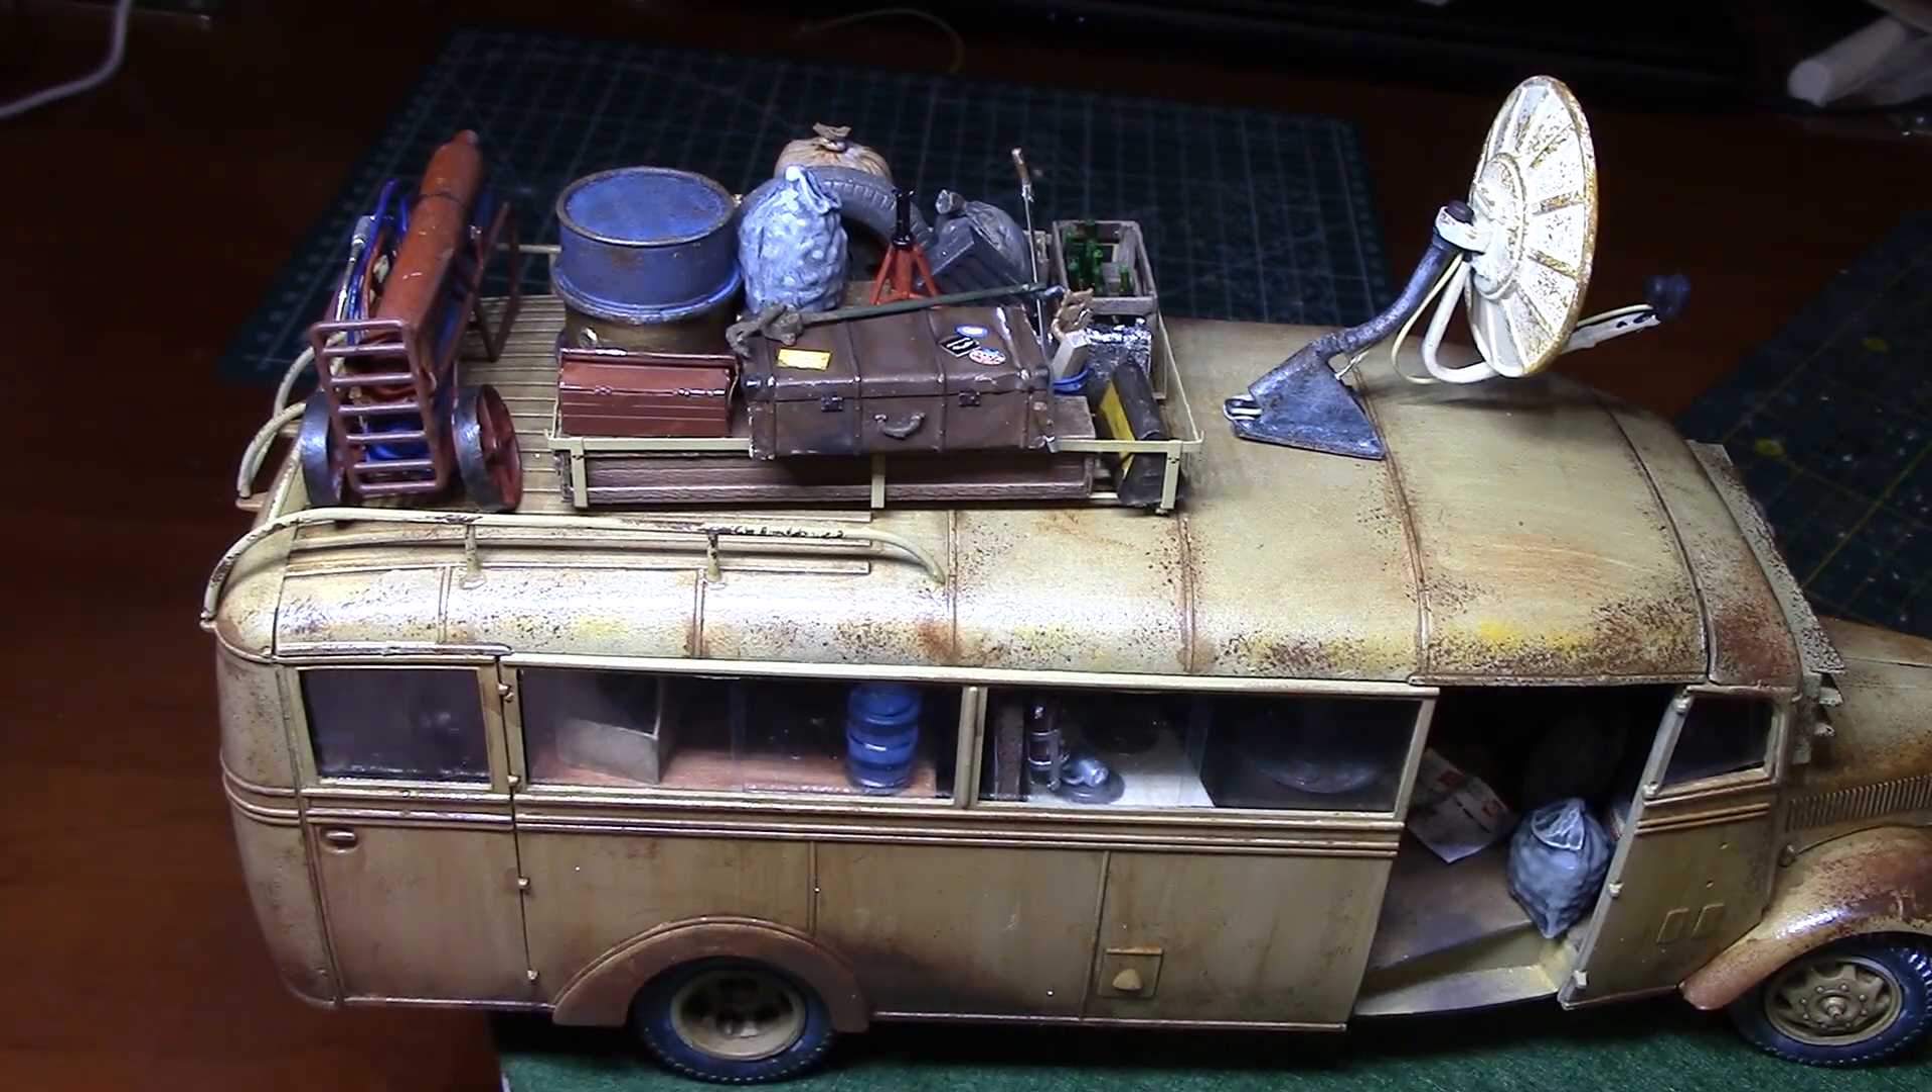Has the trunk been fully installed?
Yes.